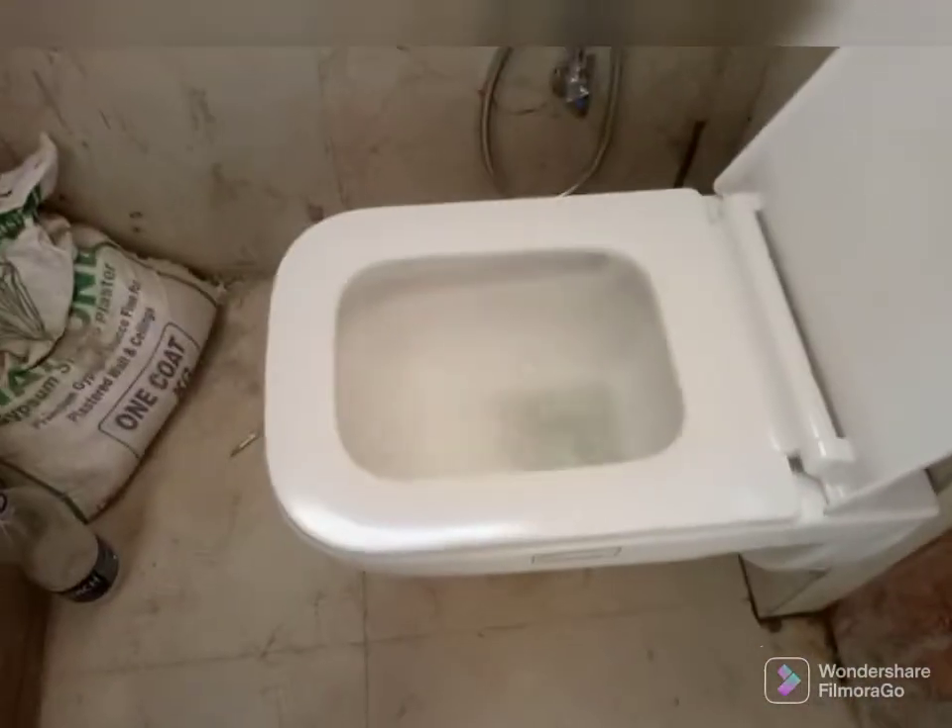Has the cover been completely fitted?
Yes.